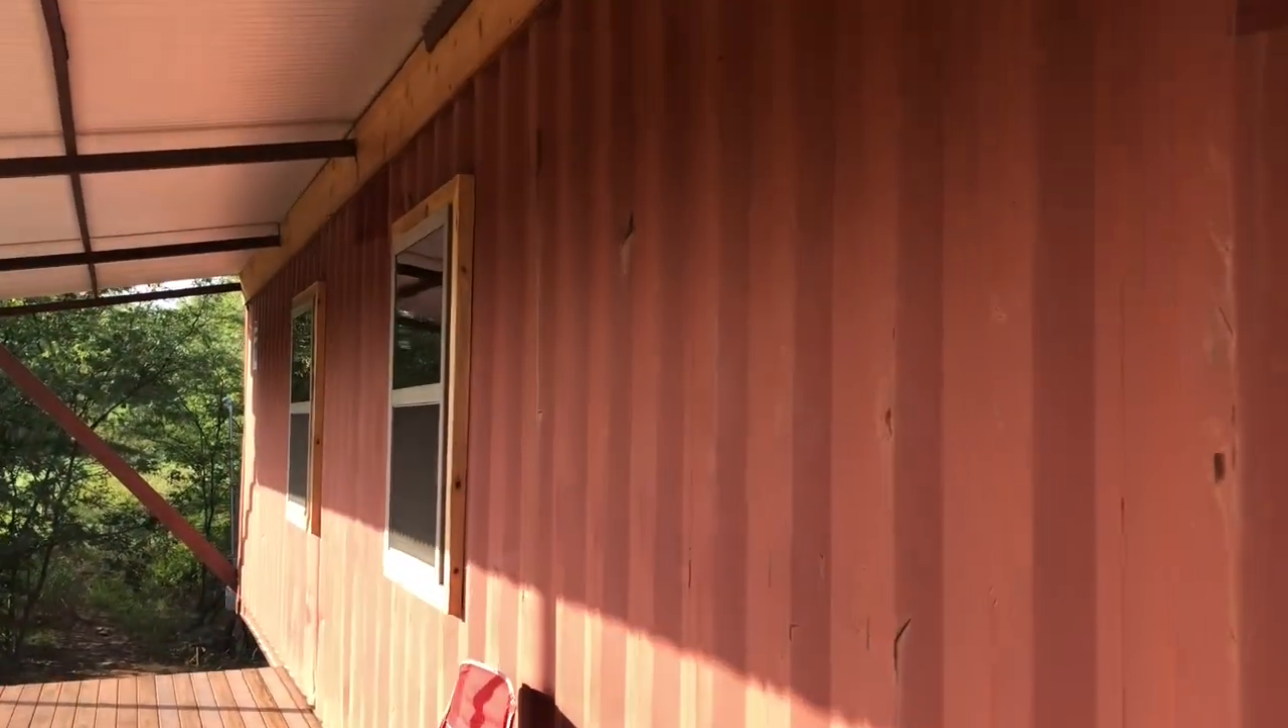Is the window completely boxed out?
Yes.